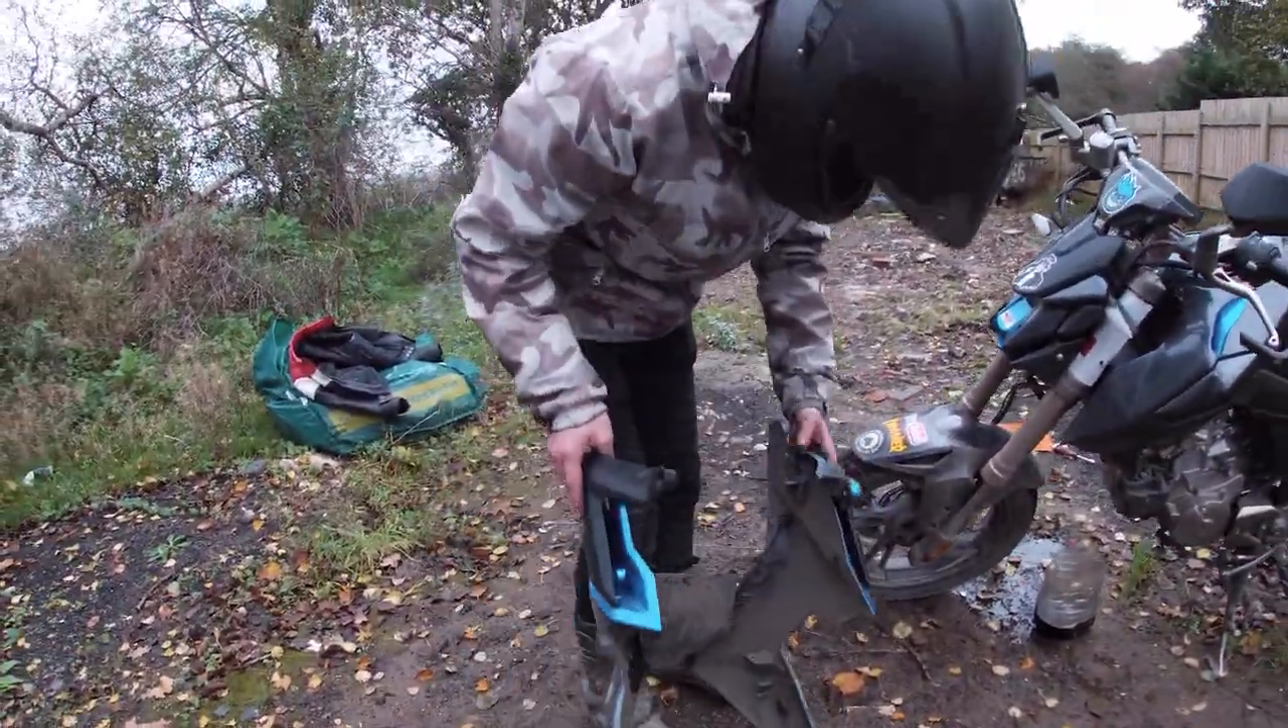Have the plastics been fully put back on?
No.